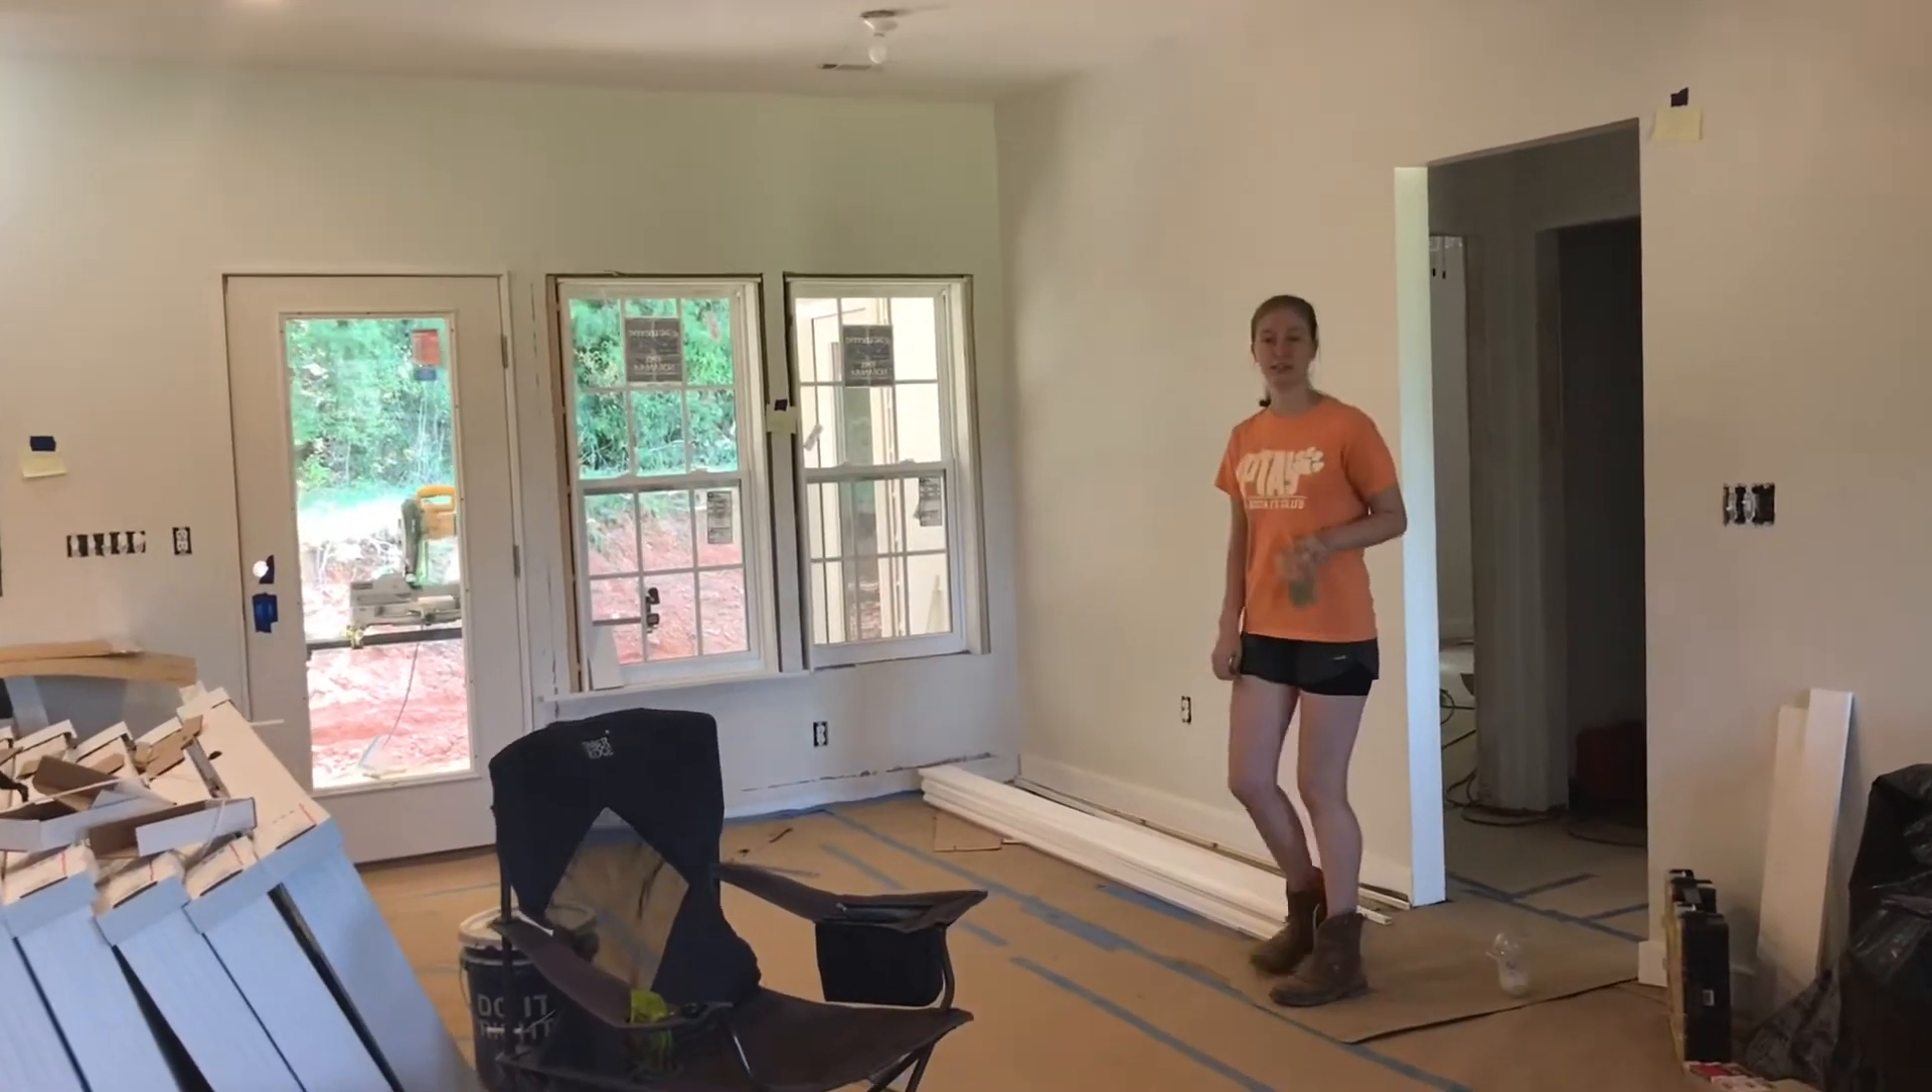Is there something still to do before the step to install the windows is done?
No.